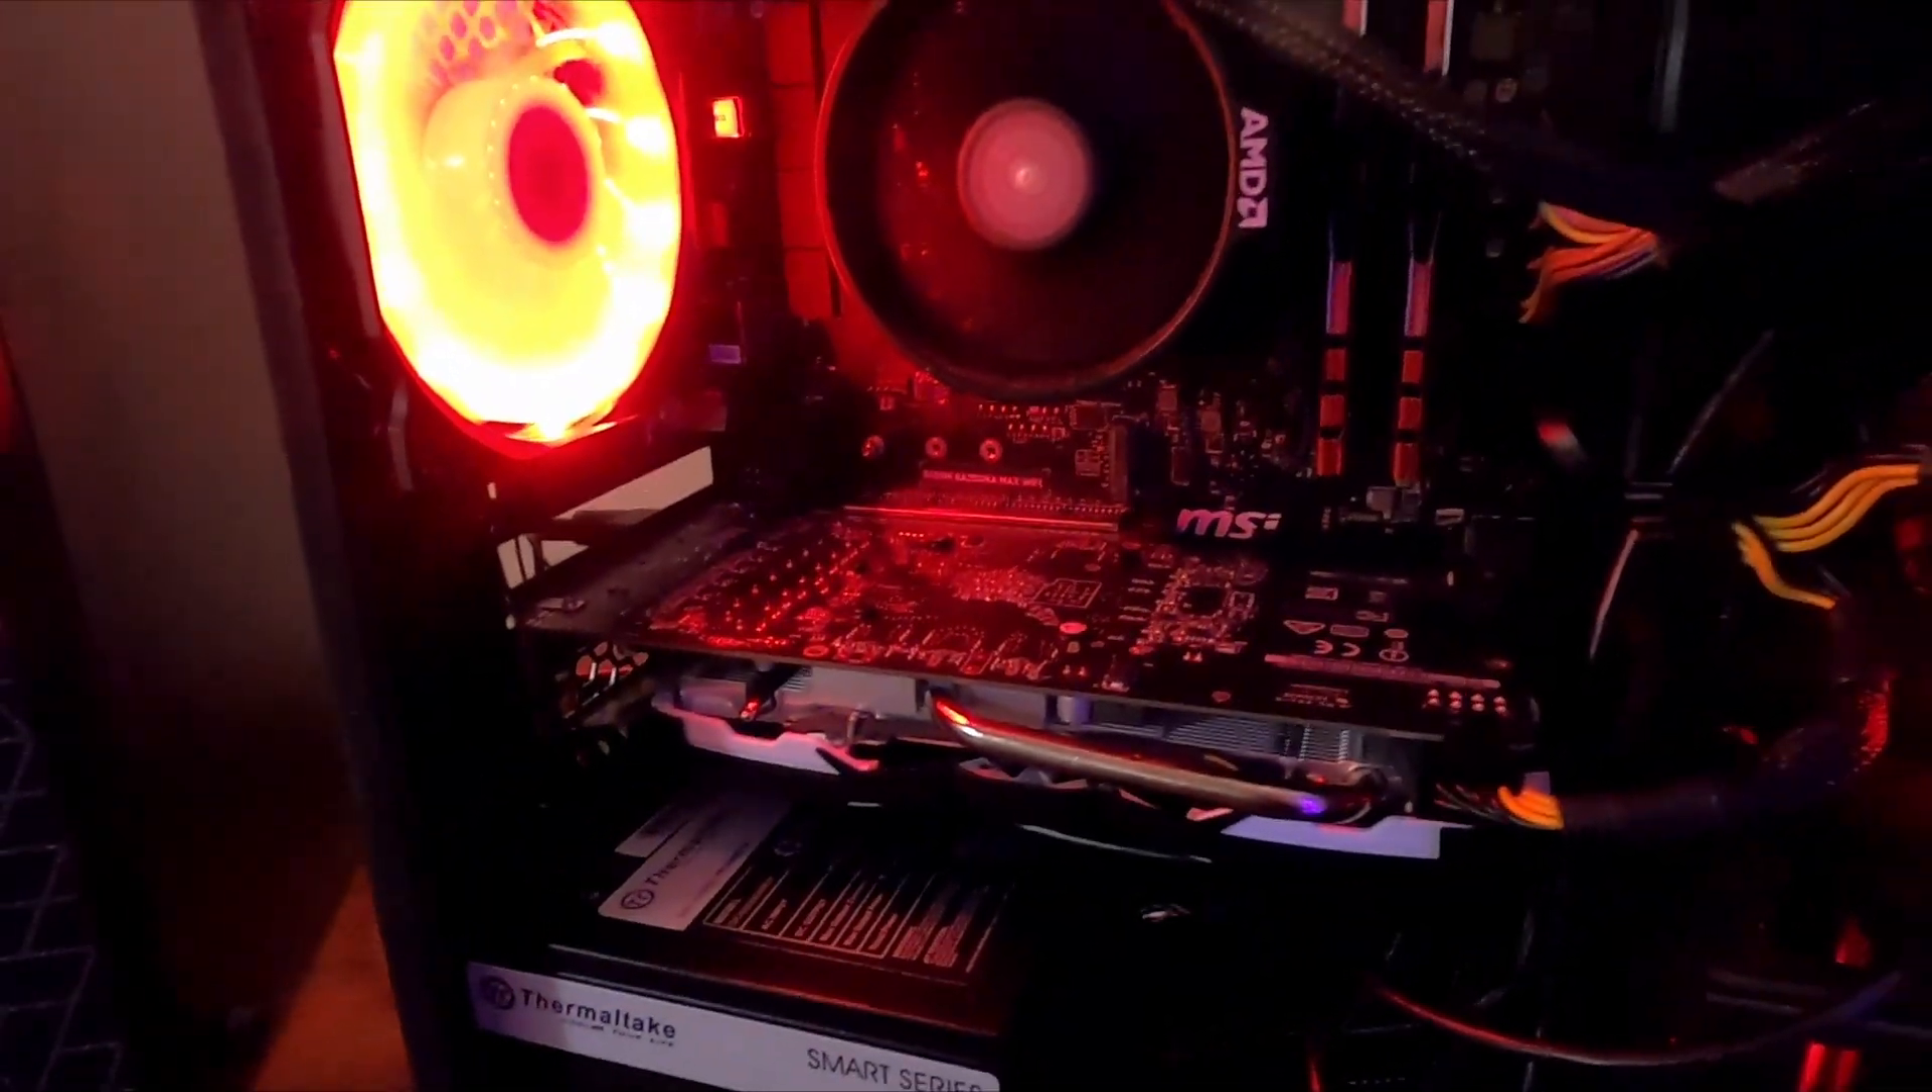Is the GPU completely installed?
Yes.